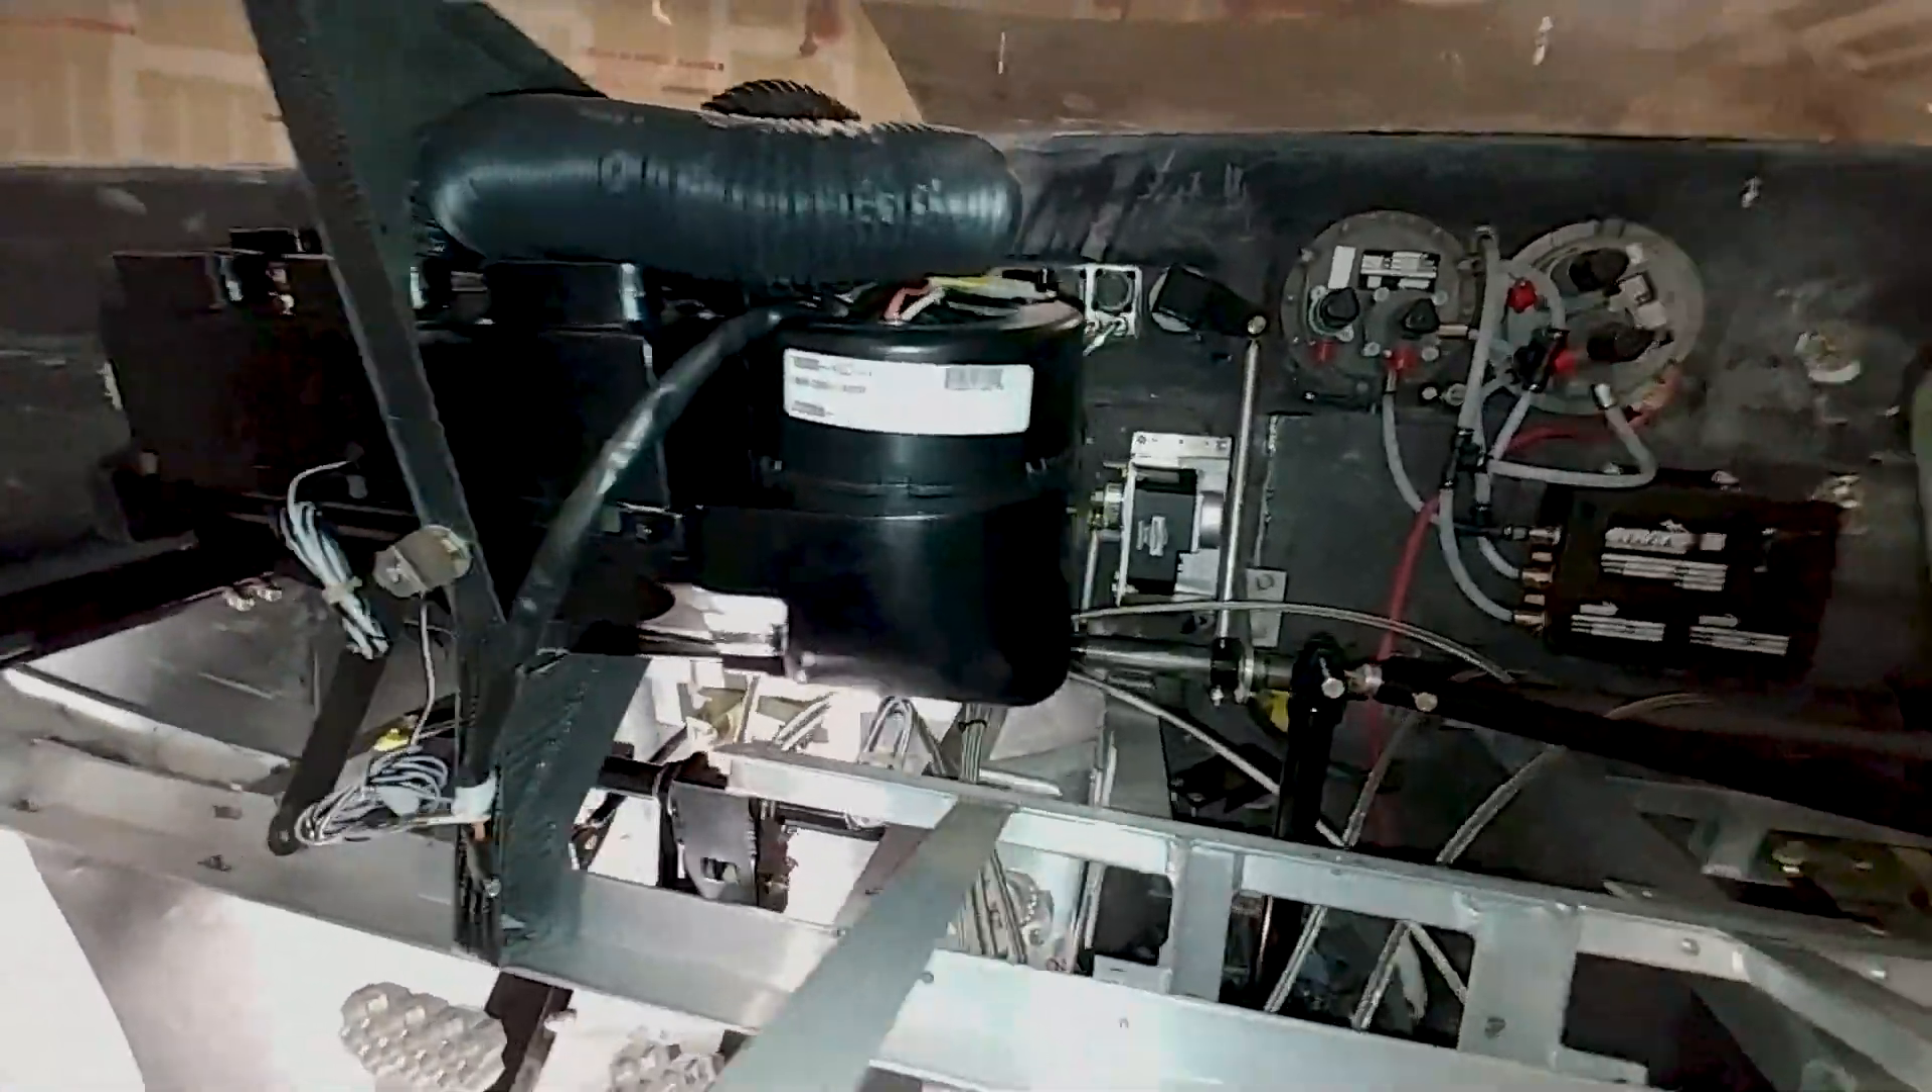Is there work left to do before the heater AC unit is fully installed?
No.